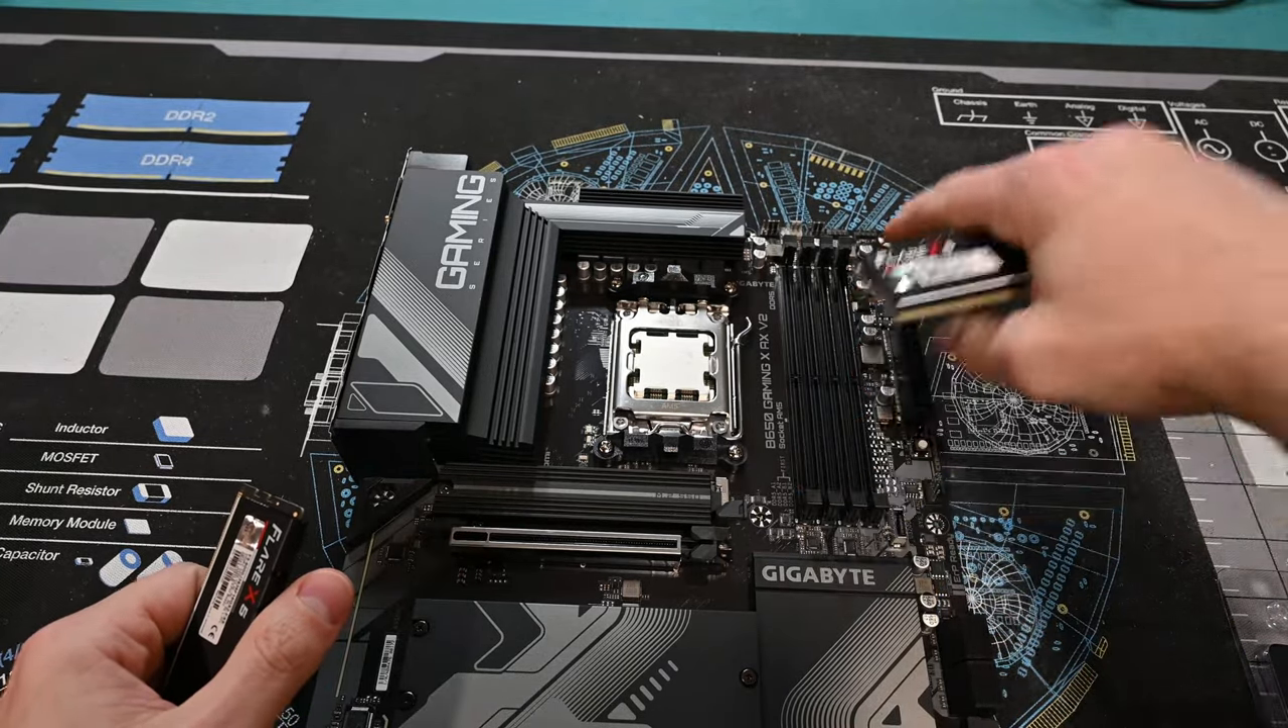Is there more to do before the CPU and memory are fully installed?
Yes.